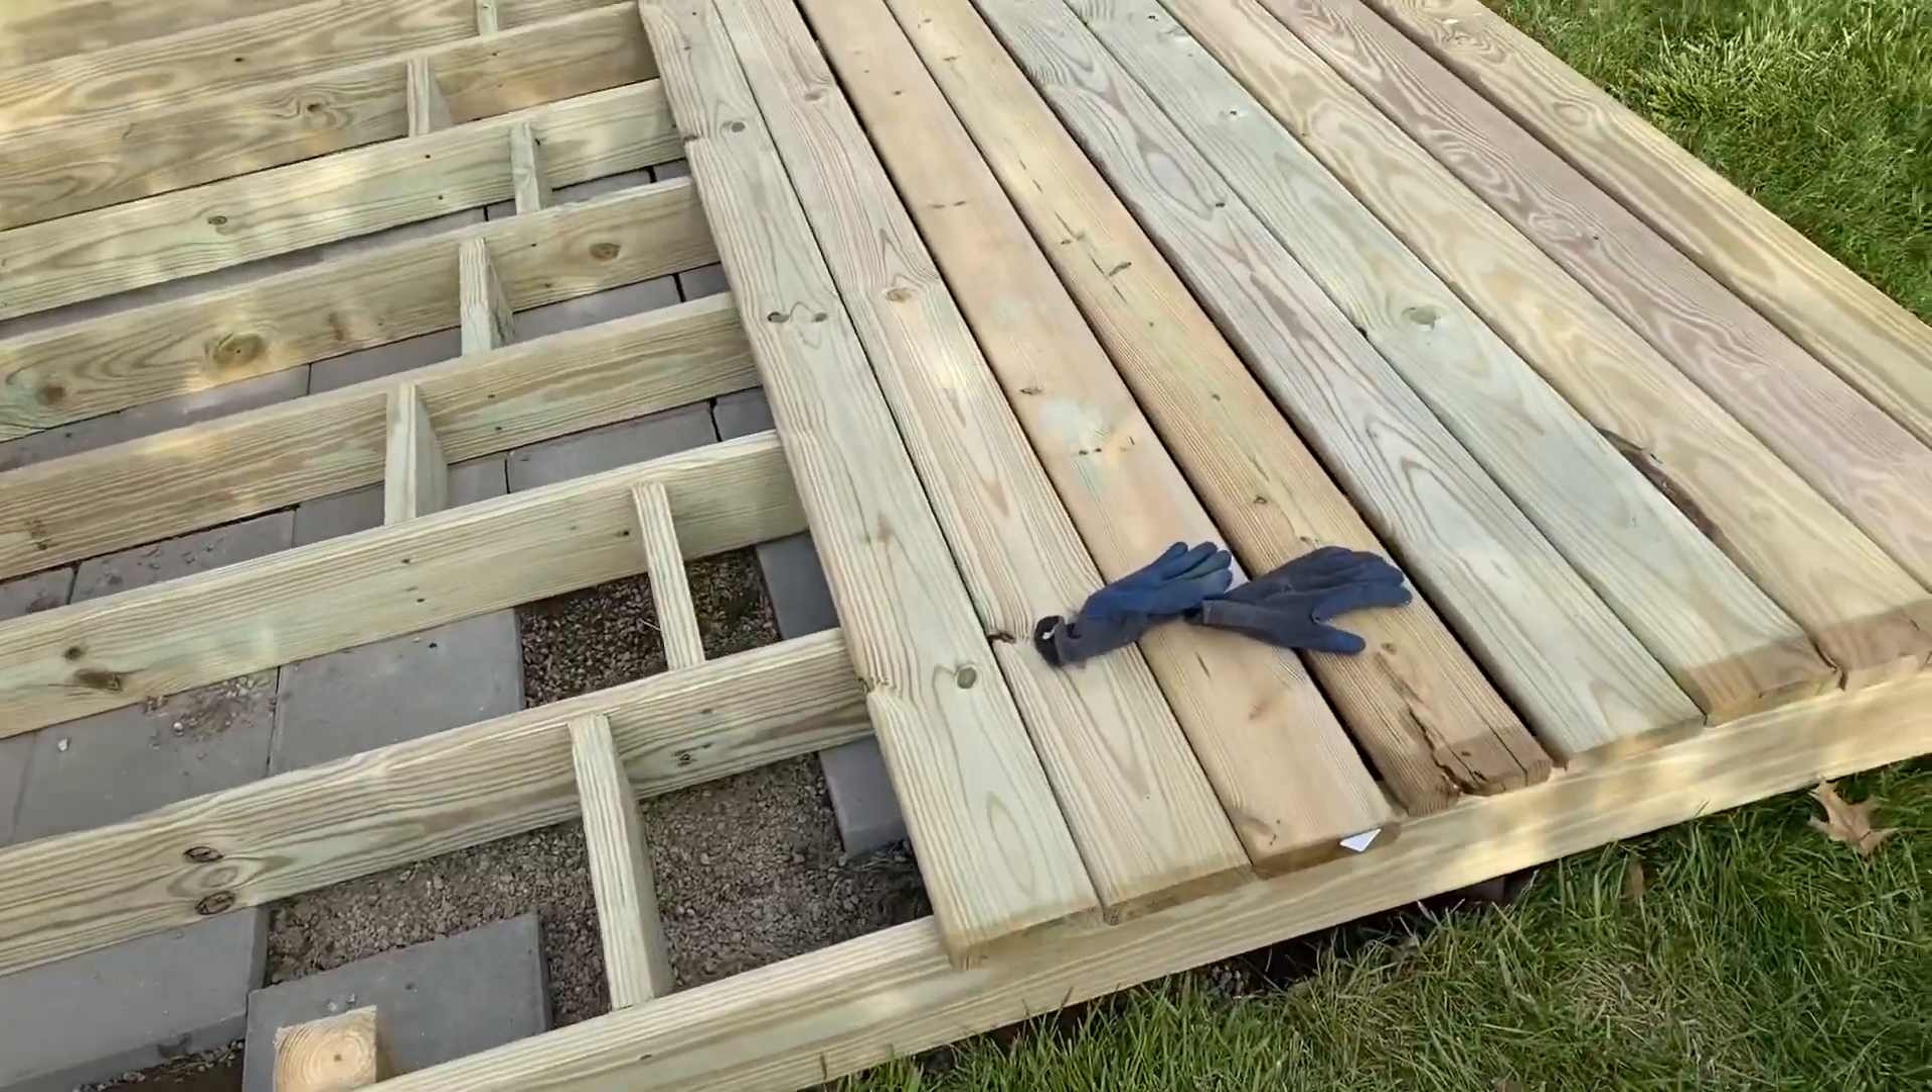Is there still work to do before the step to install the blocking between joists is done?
No.